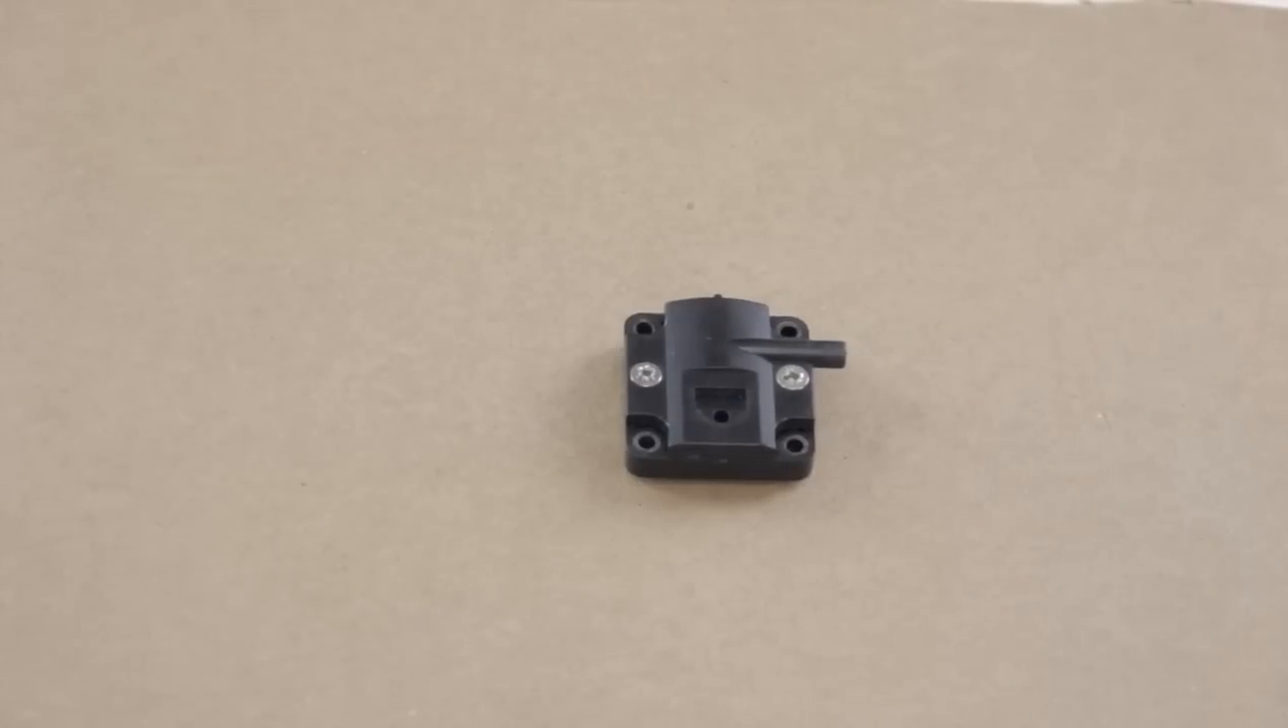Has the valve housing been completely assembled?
Yes.